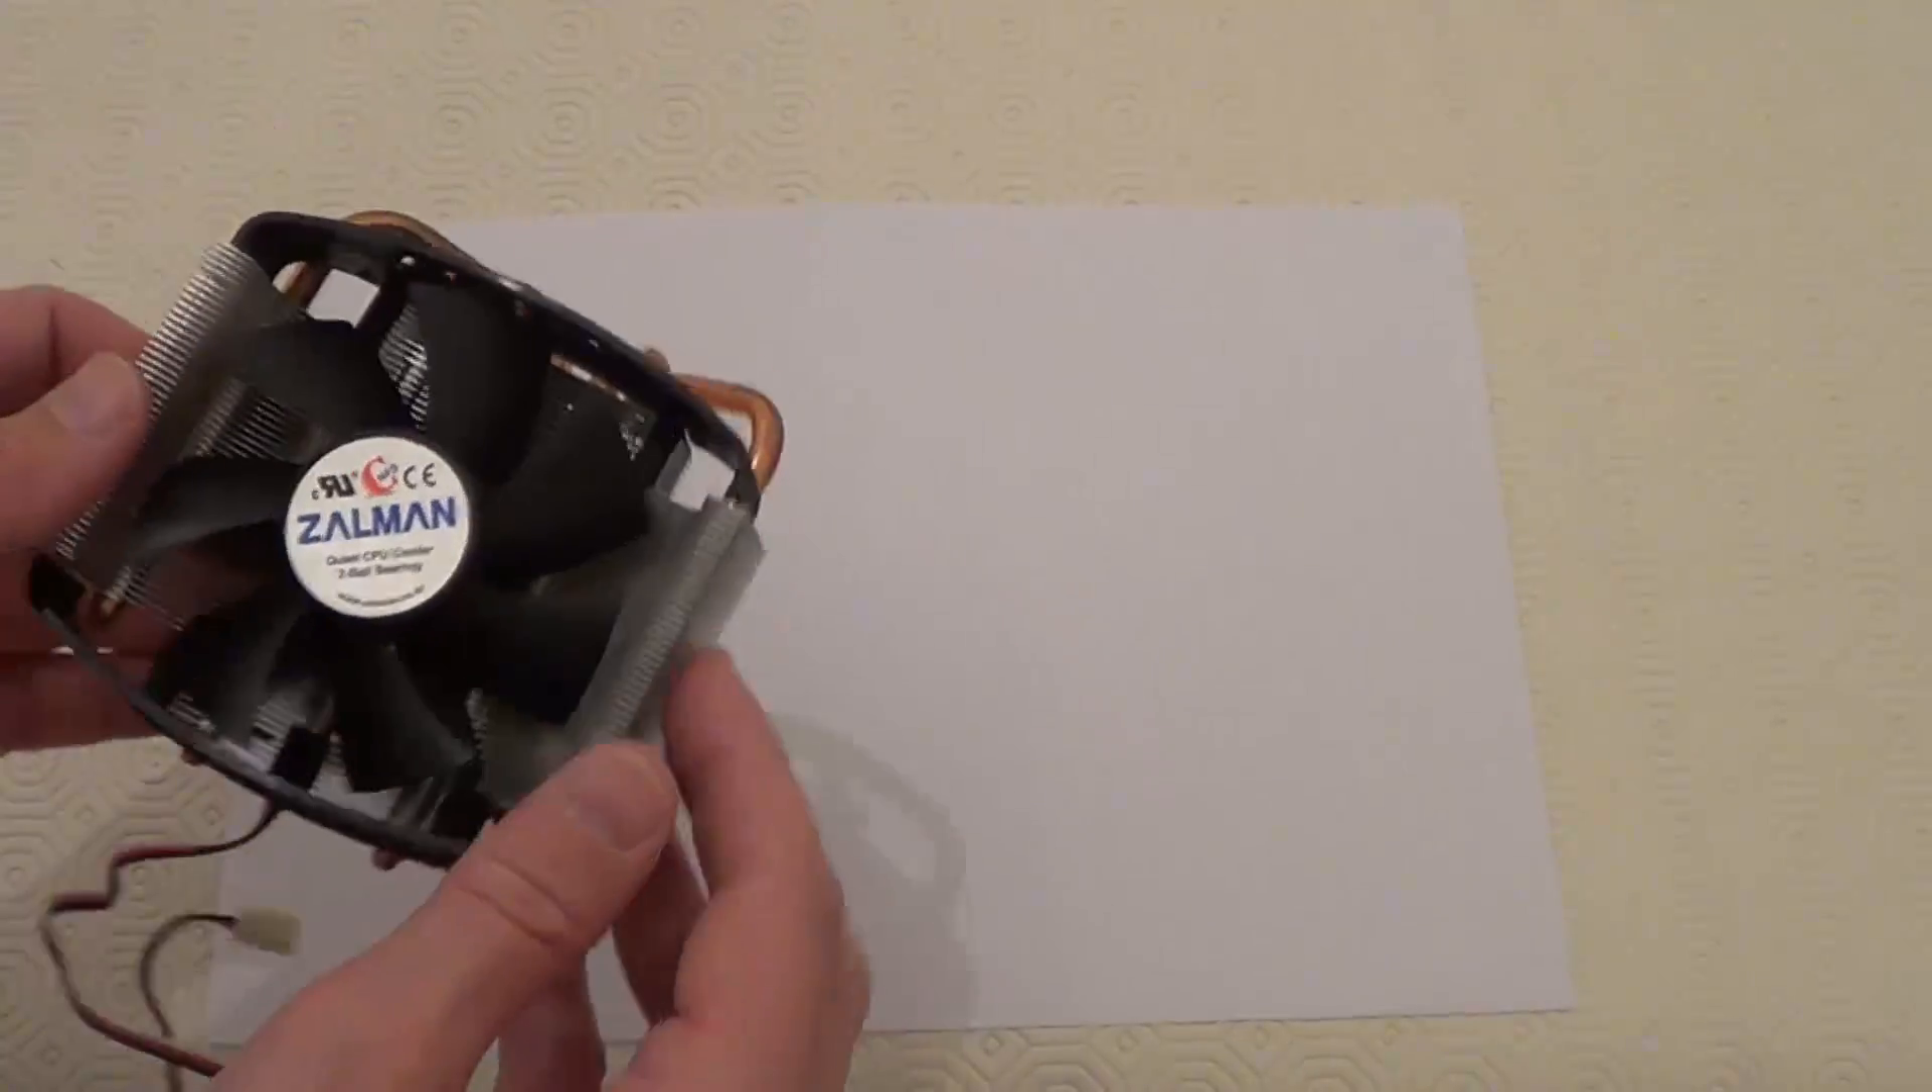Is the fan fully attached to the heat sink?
Yes.